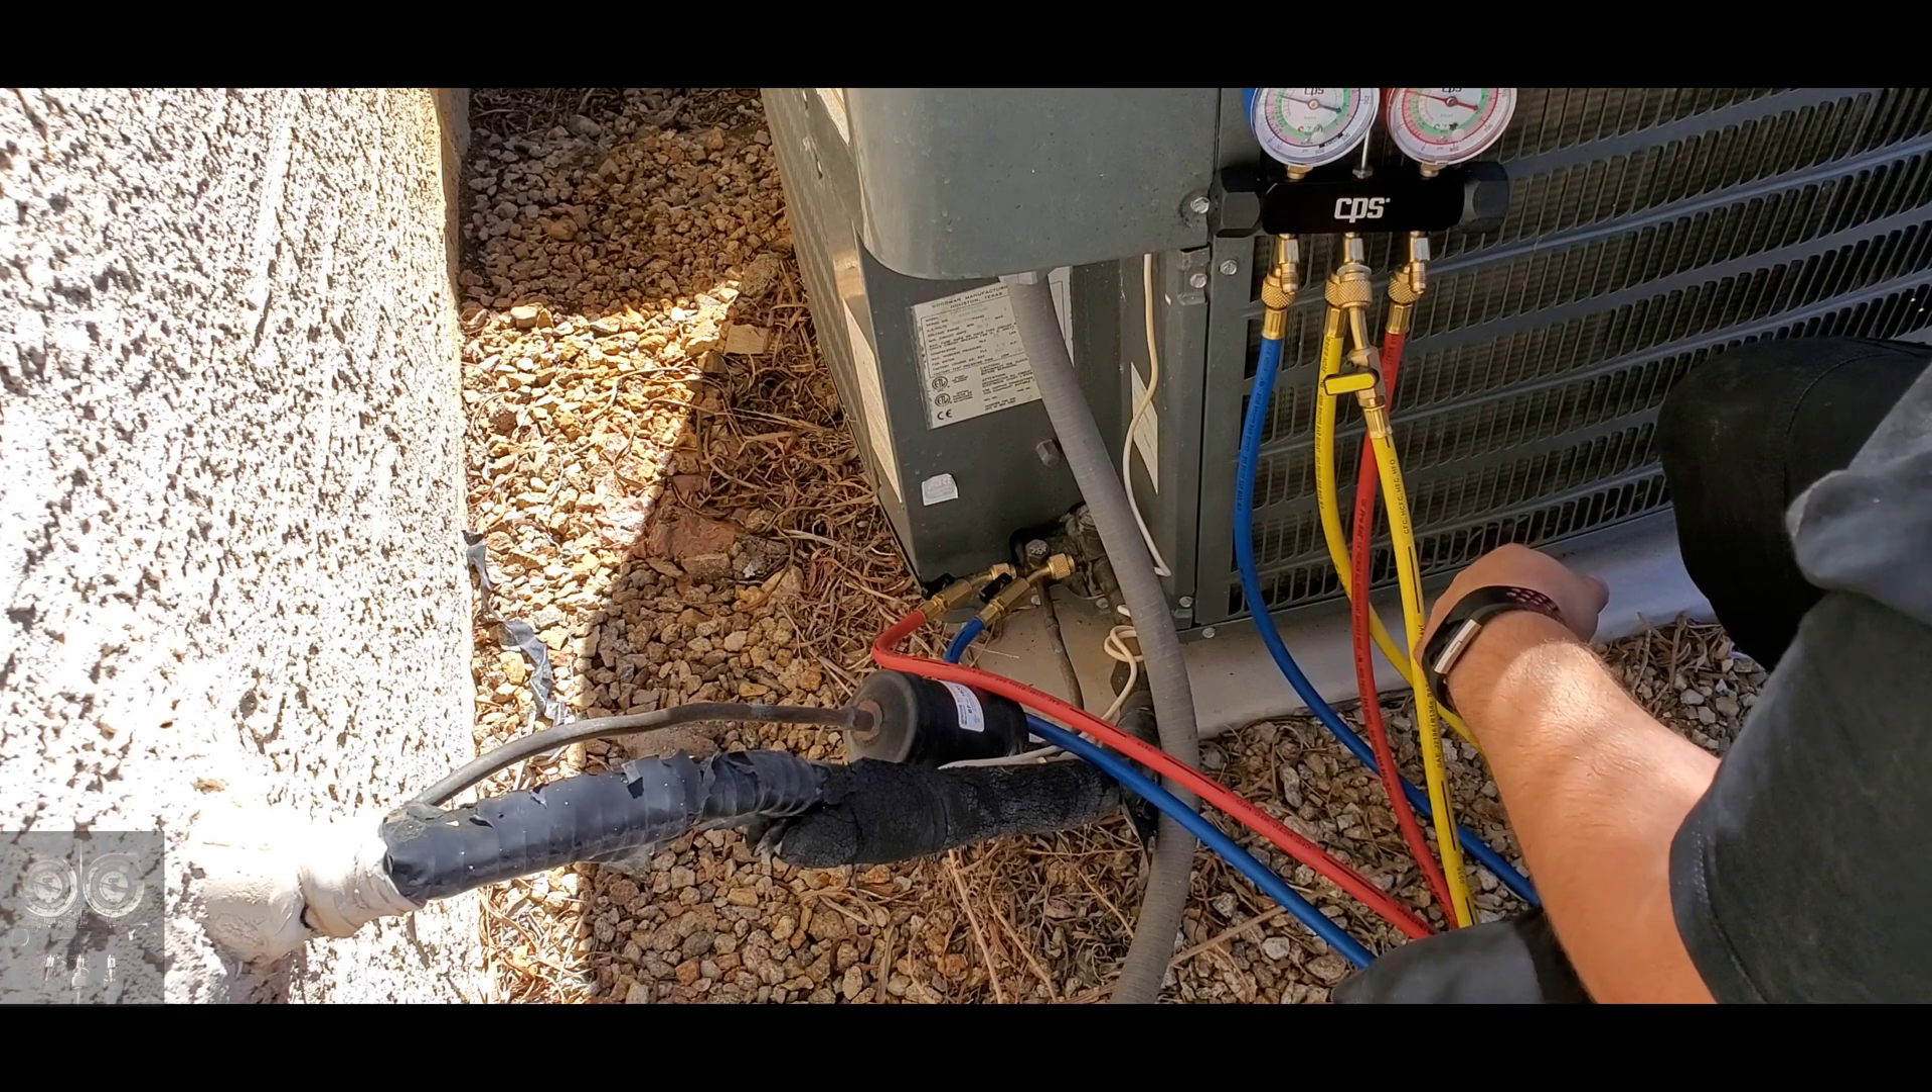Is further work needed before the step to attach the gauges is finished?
No.